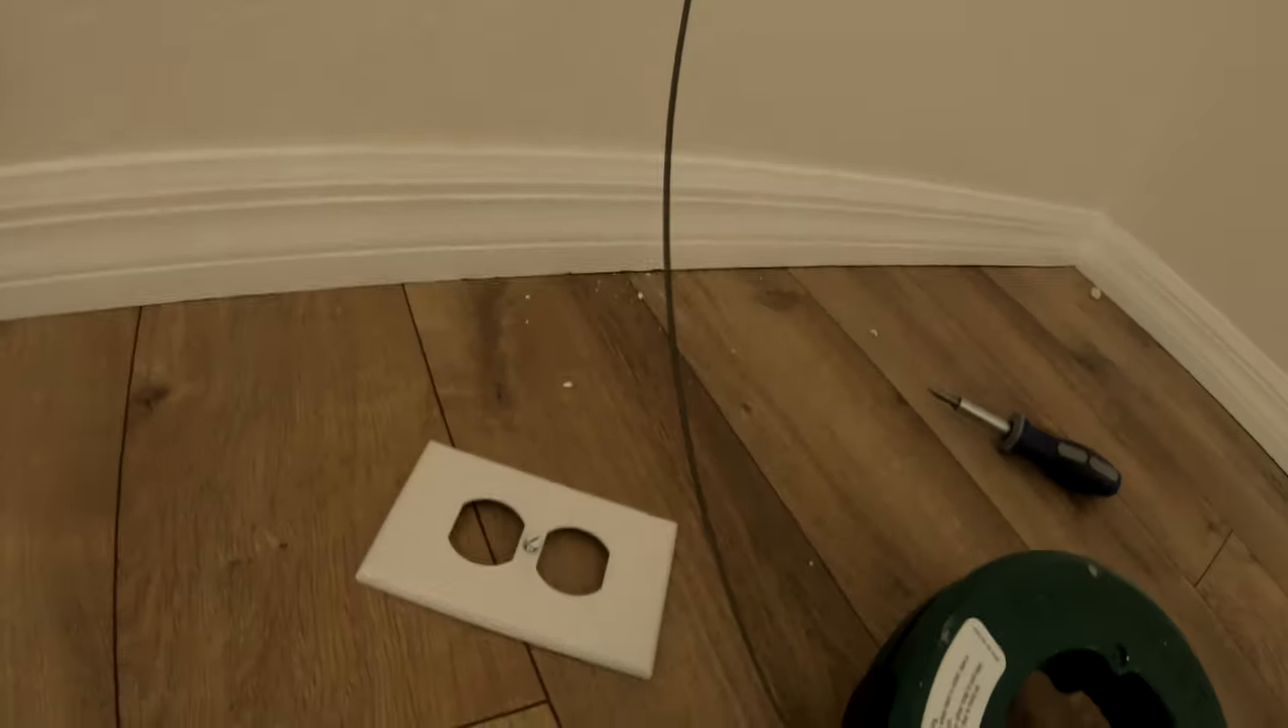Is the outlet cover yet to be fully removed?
No.